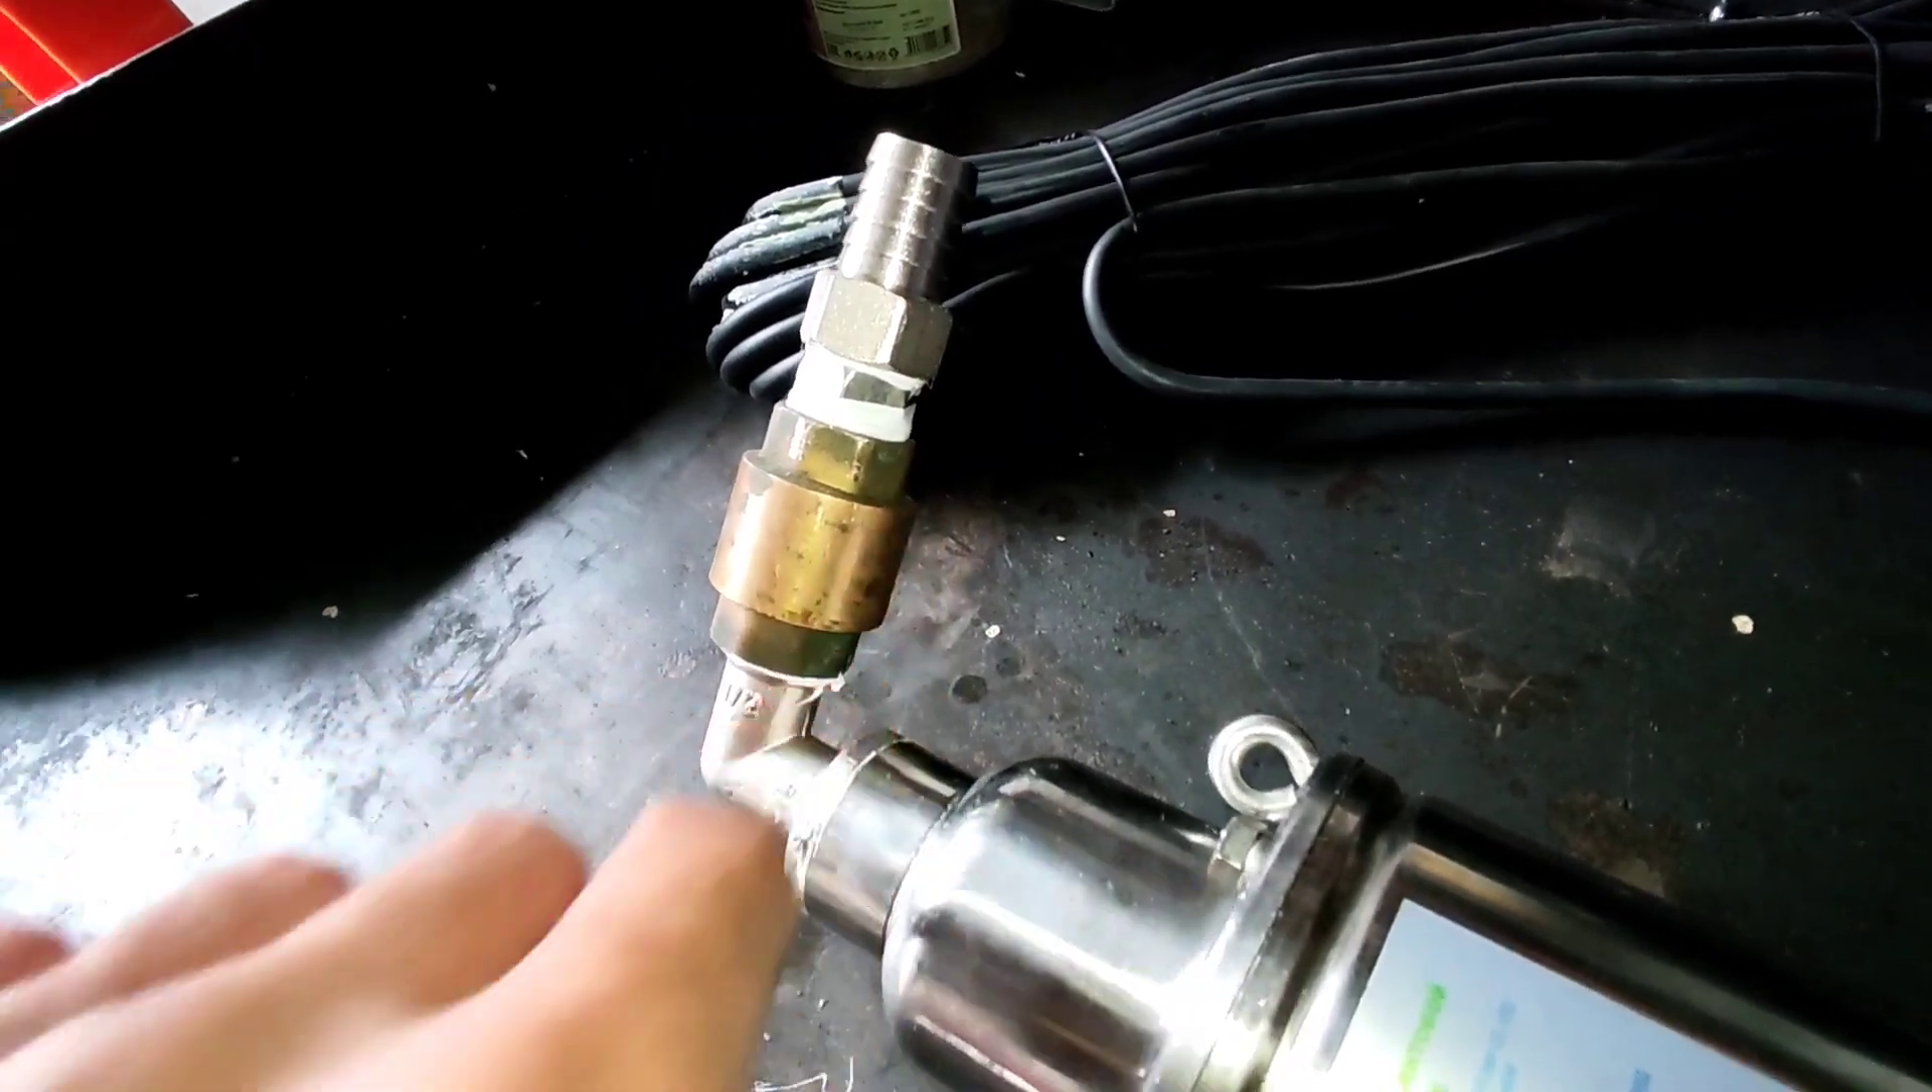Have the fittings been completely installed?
Yes.